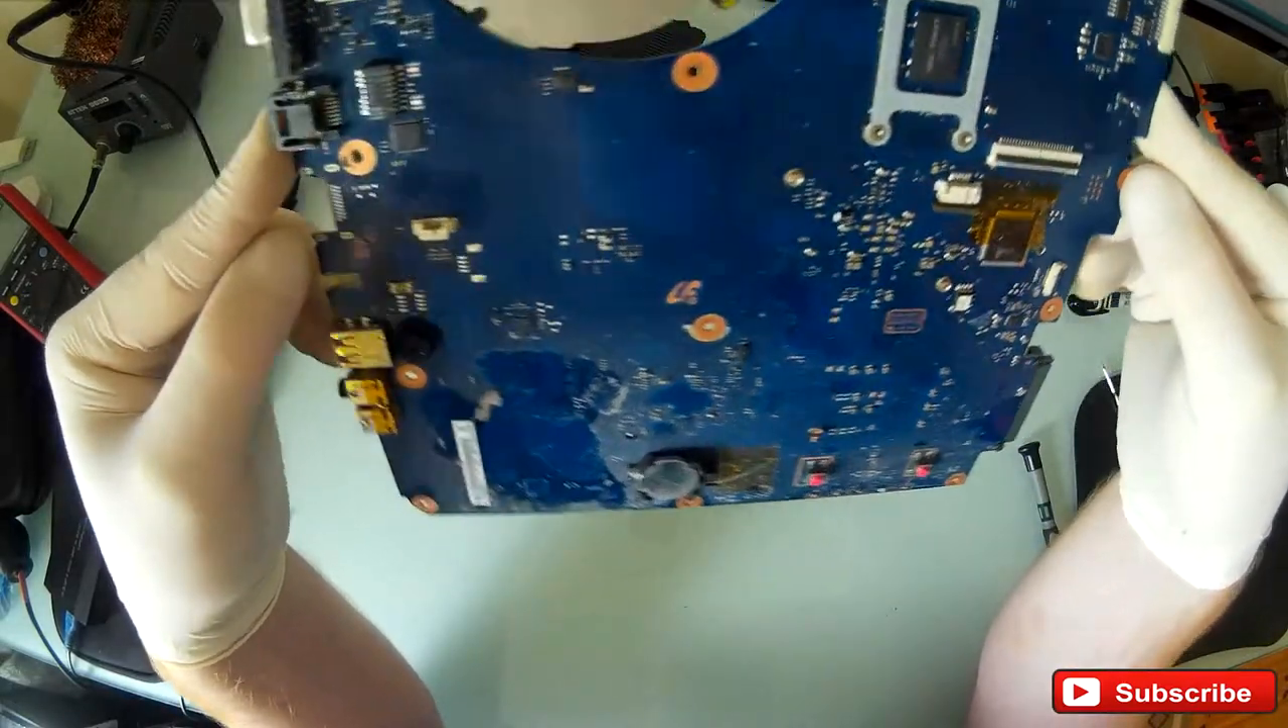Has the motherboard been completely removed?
Yes.